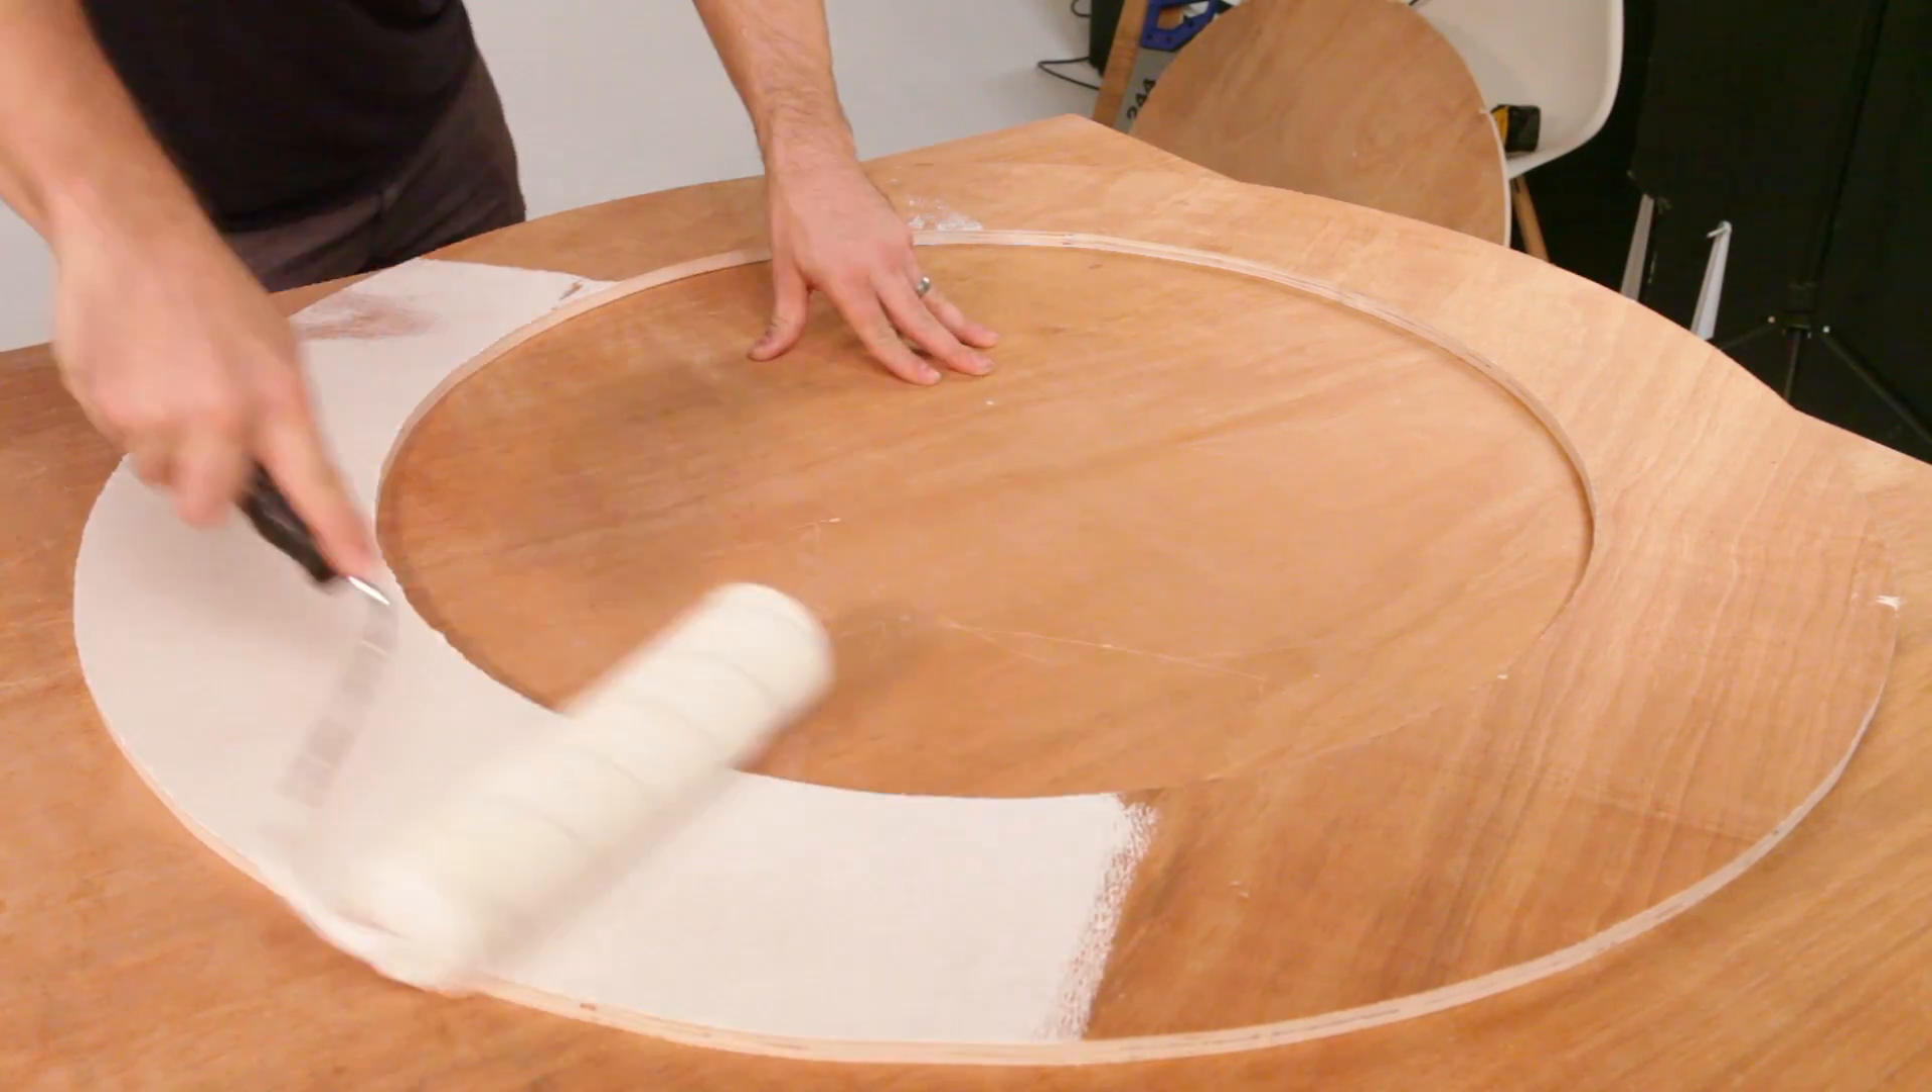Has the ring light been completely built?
No.